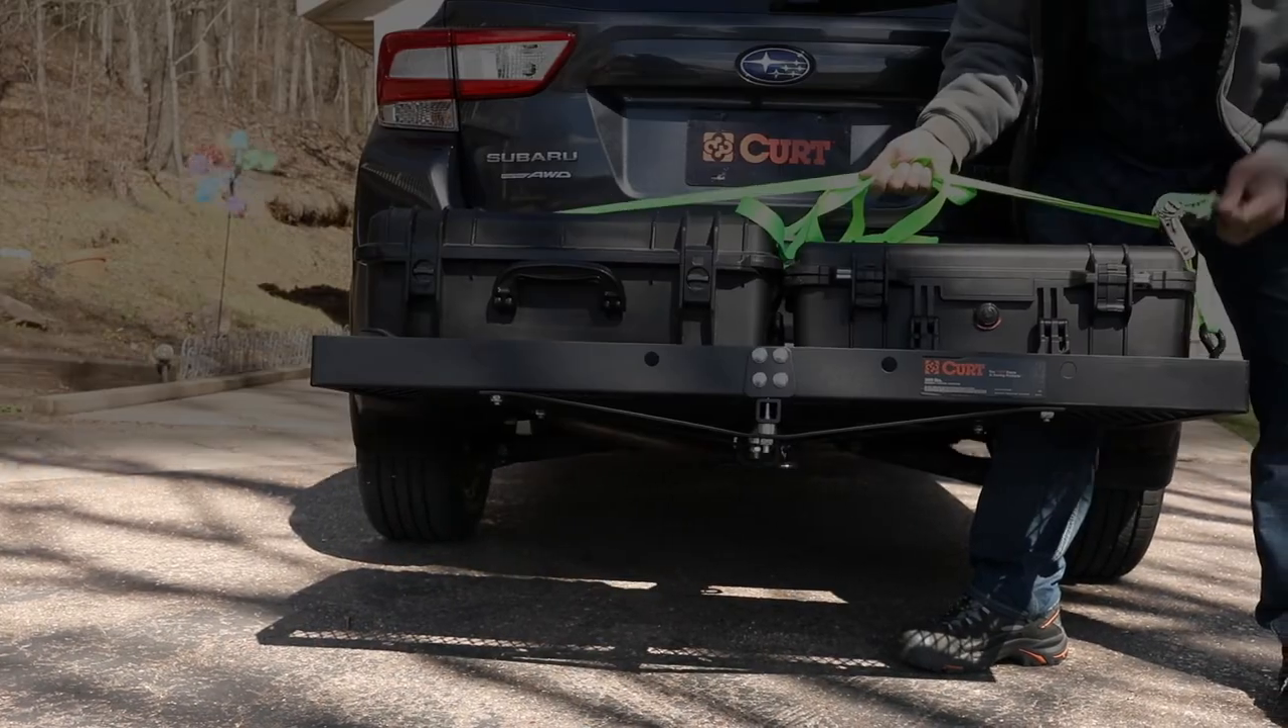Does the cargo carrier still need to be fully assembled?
No.